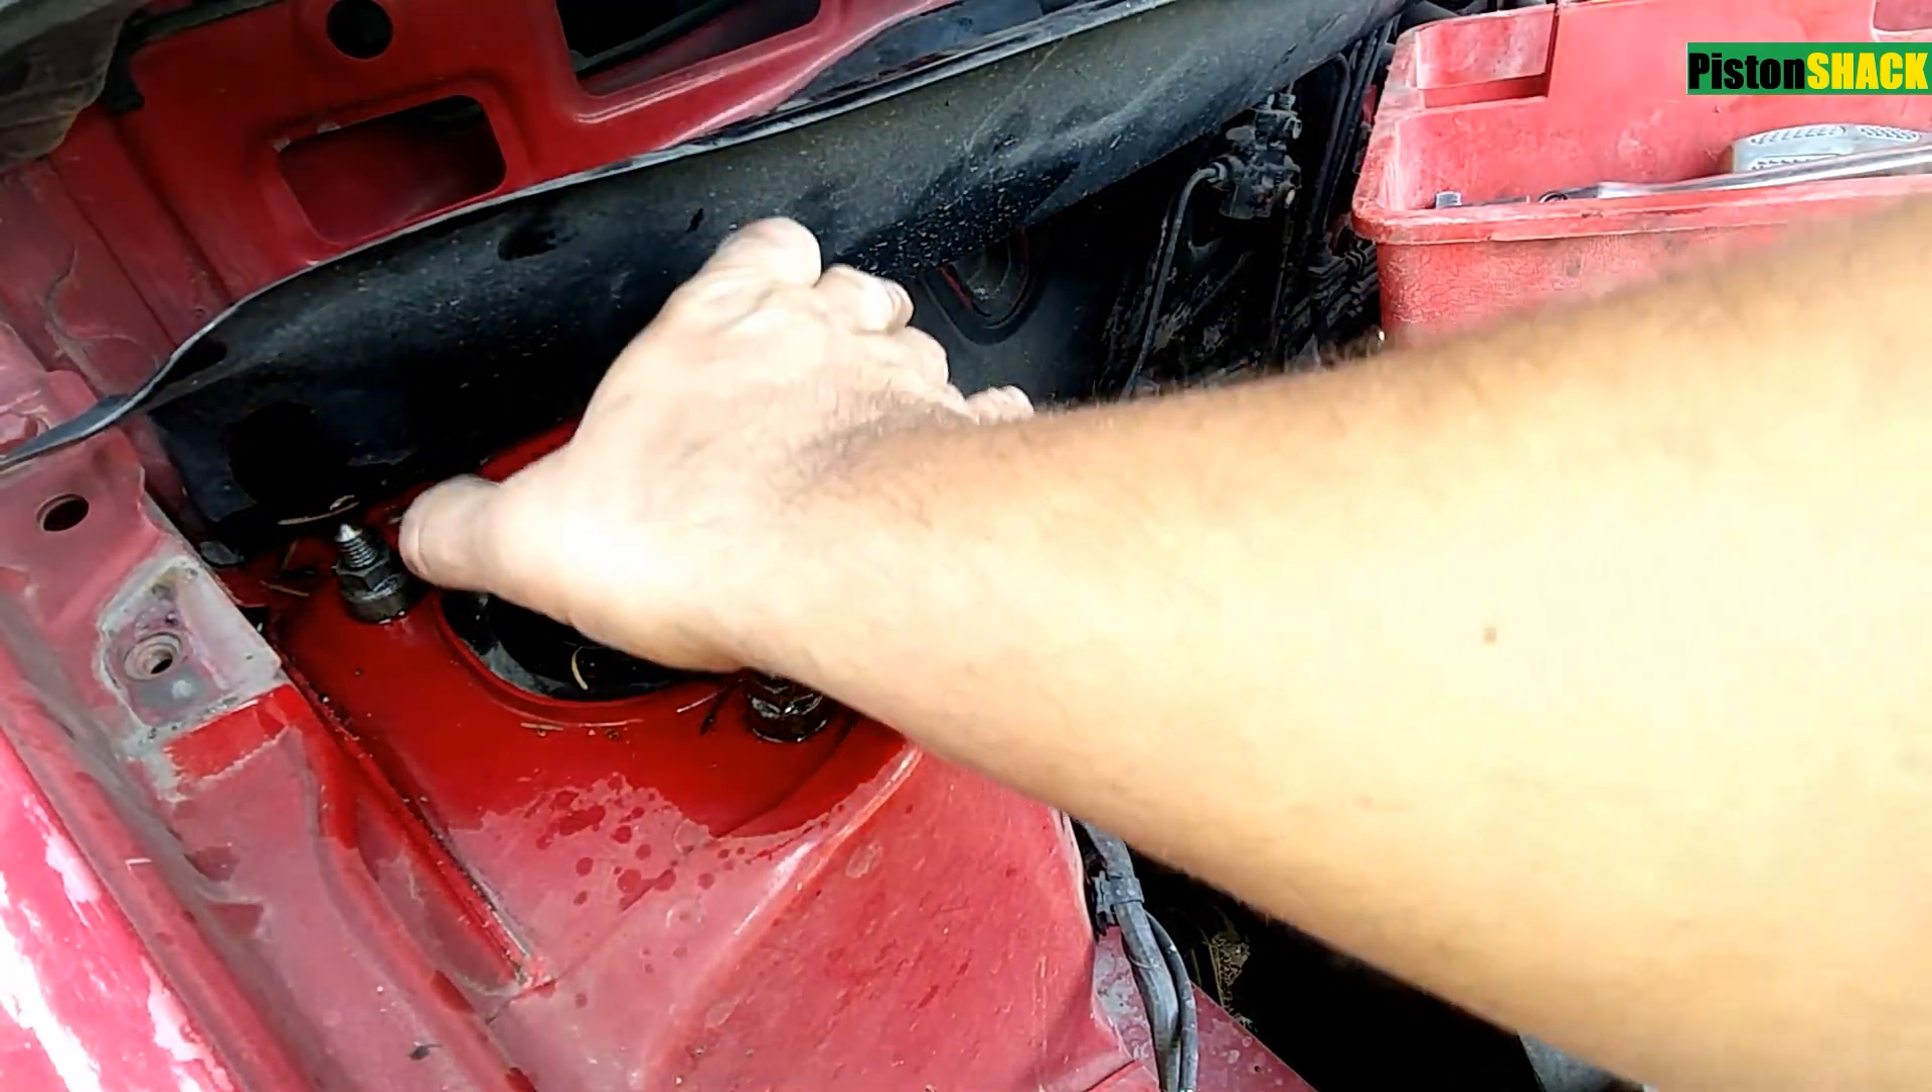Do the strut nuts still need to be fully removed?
Yes.